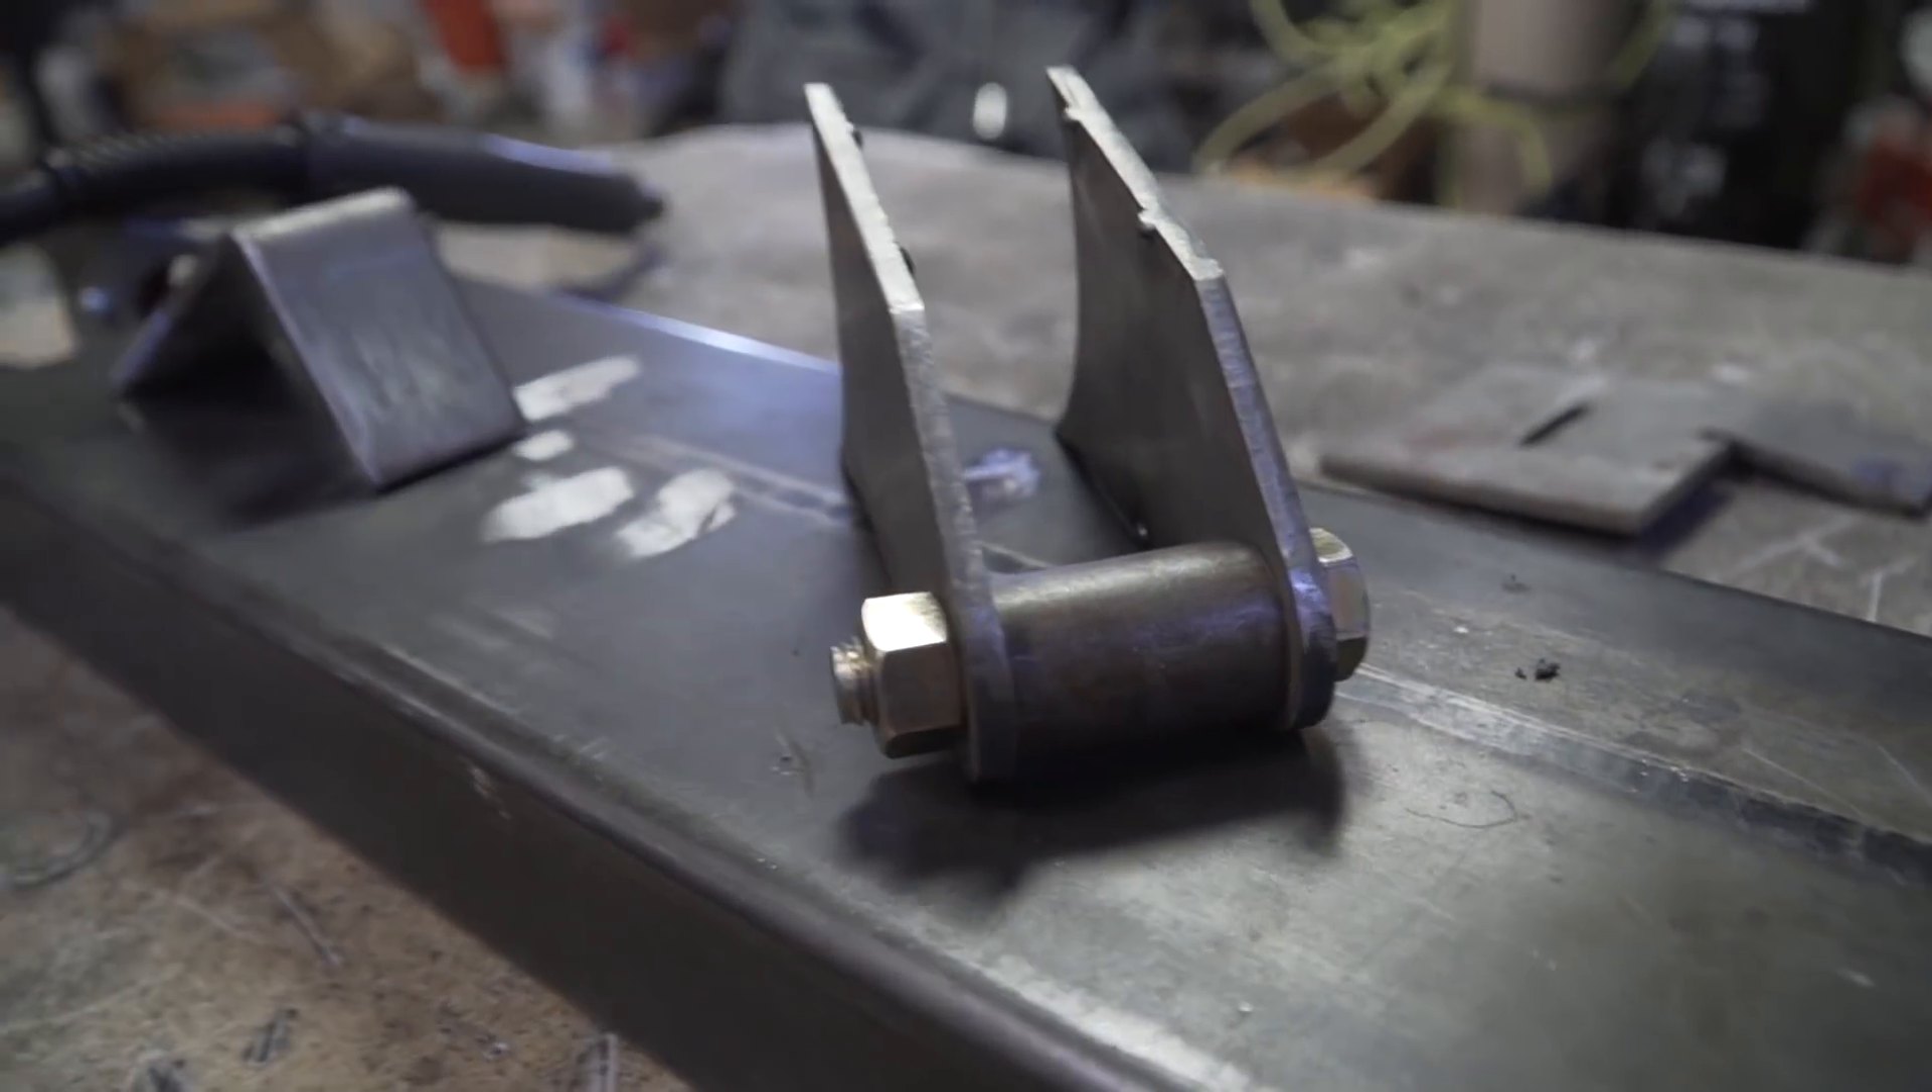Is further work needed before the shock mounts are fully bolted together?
No.